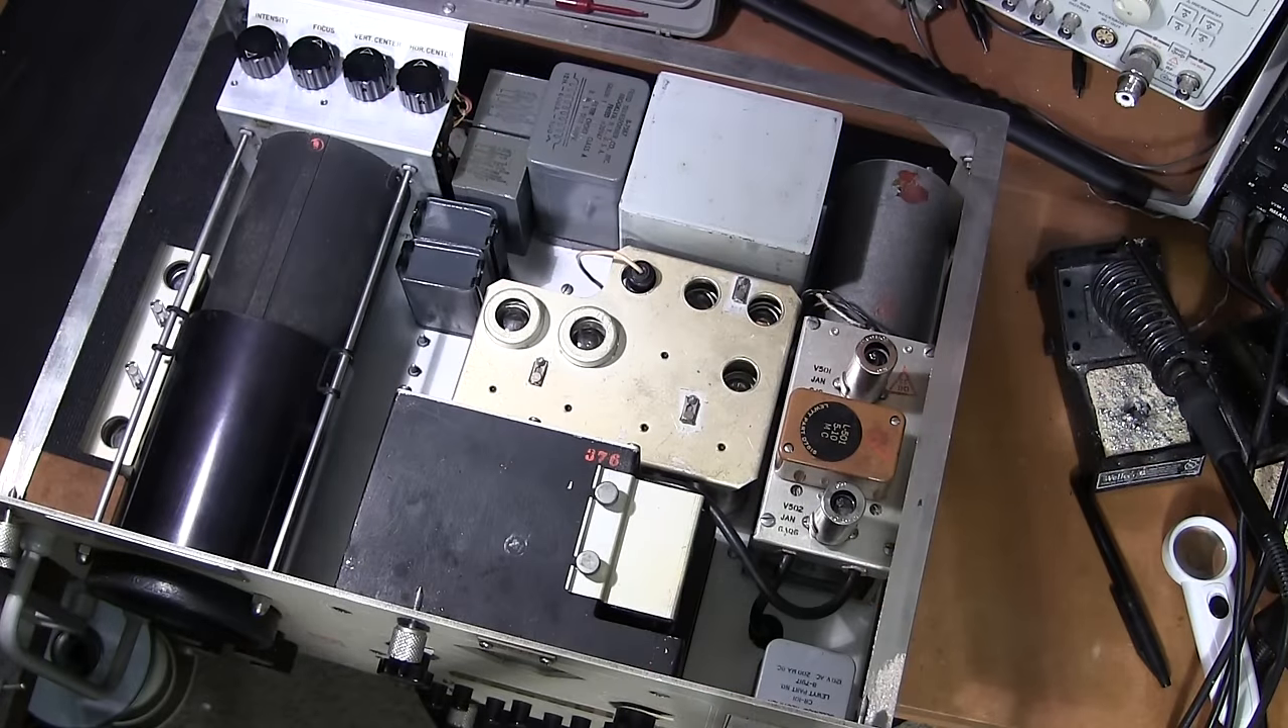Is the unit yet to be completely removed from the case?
No.